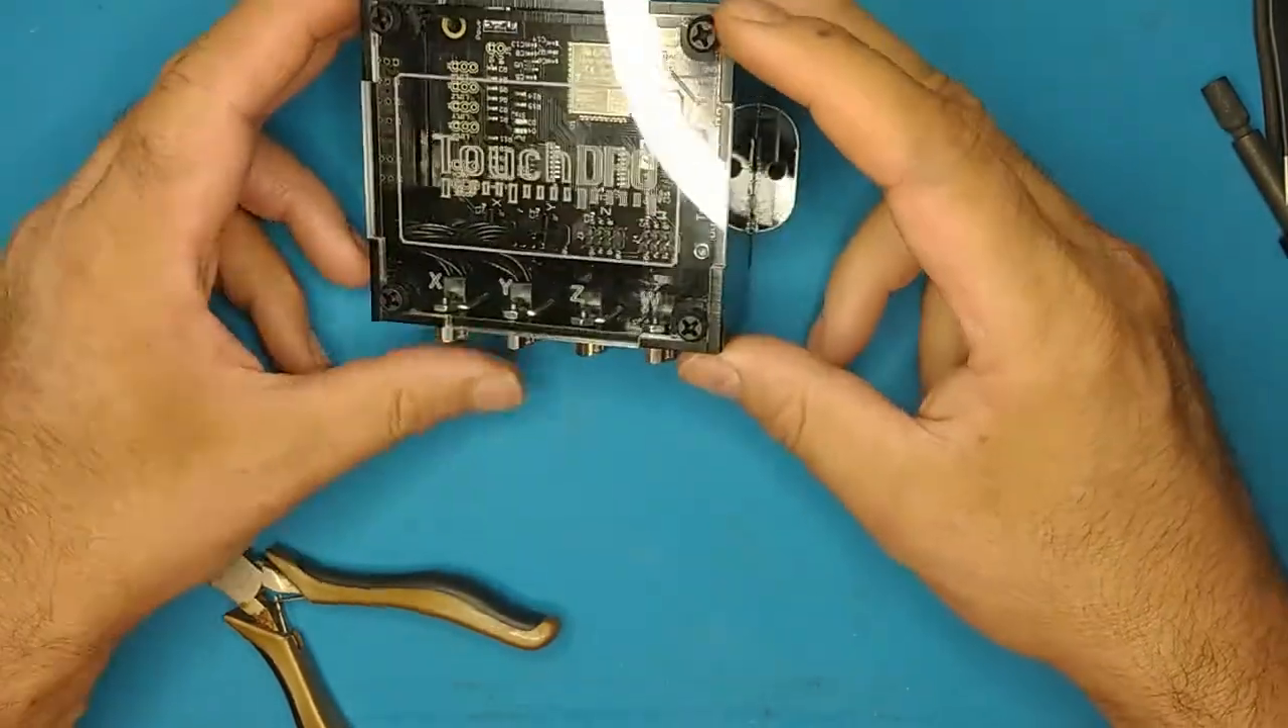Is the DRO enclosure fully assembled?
Yes.